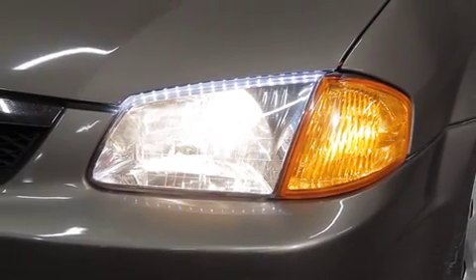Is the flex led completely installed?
Yes.